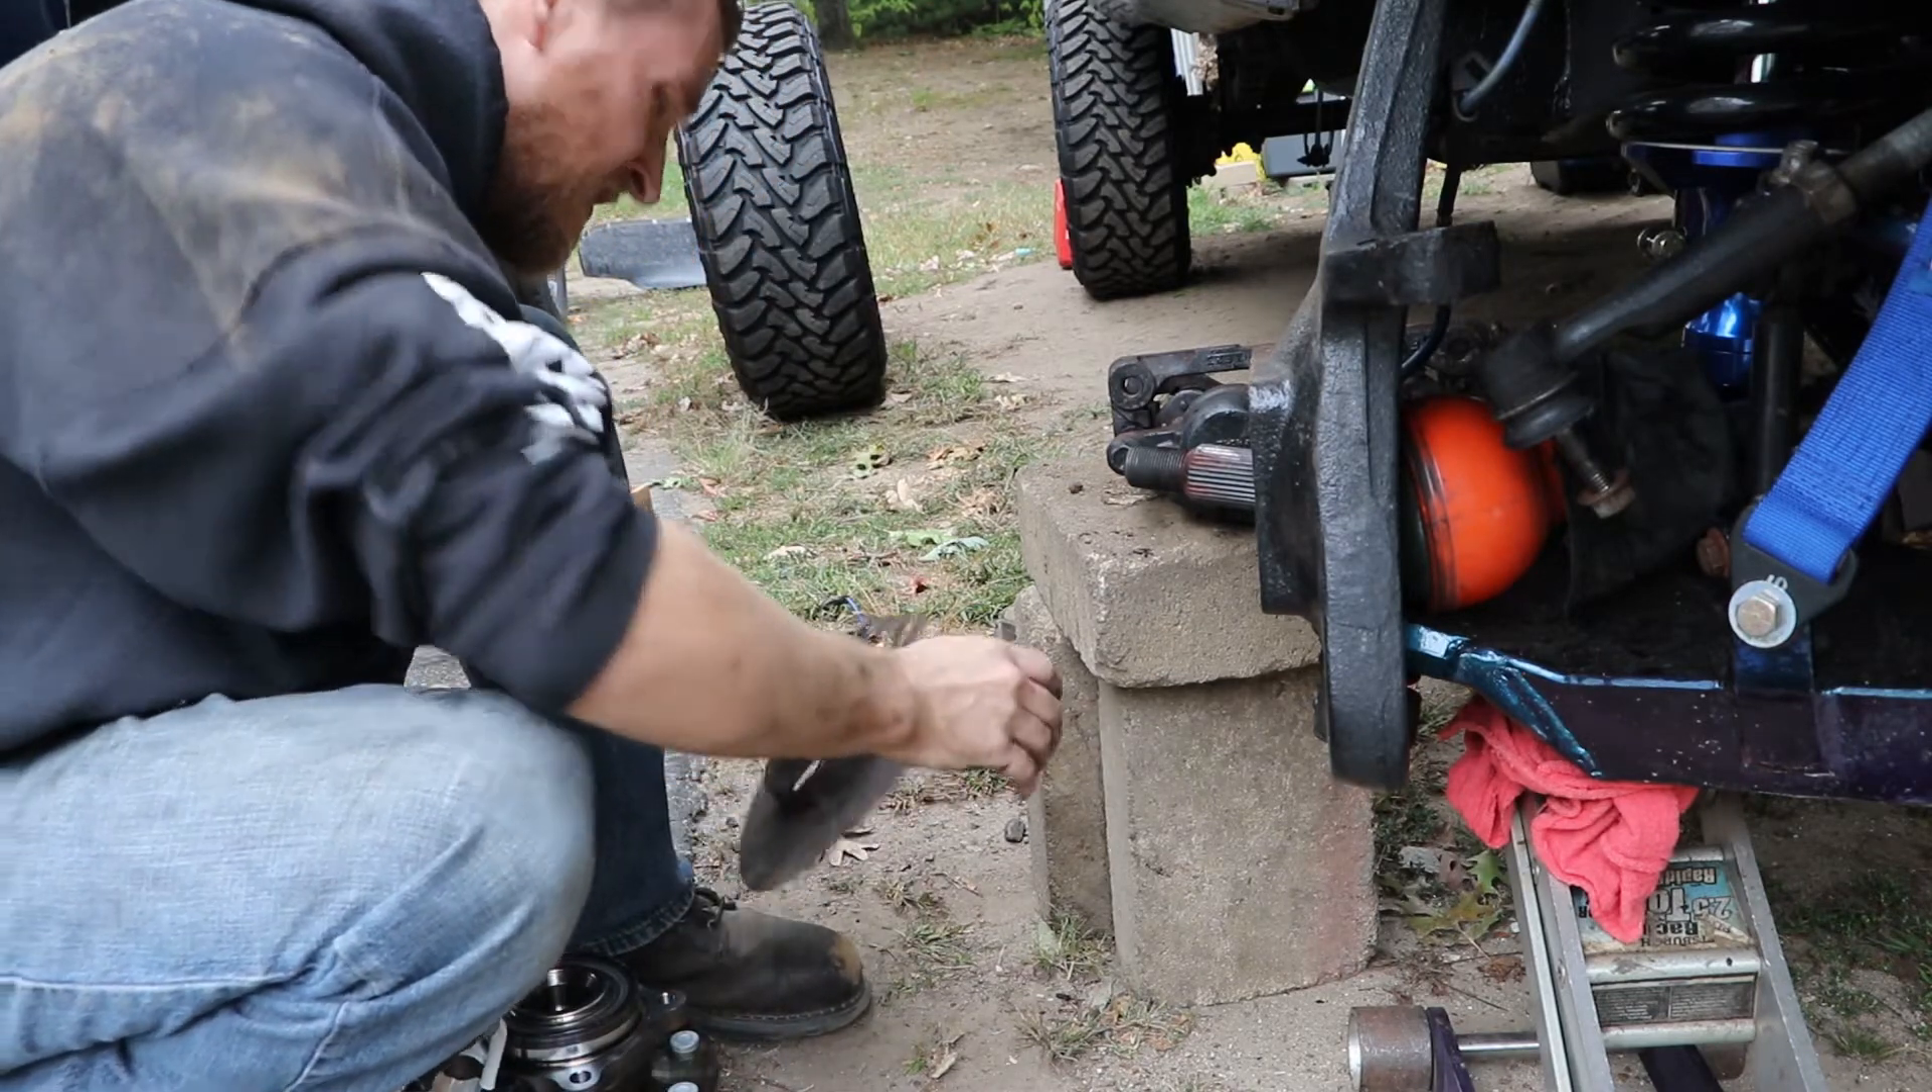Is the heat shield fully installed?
No.